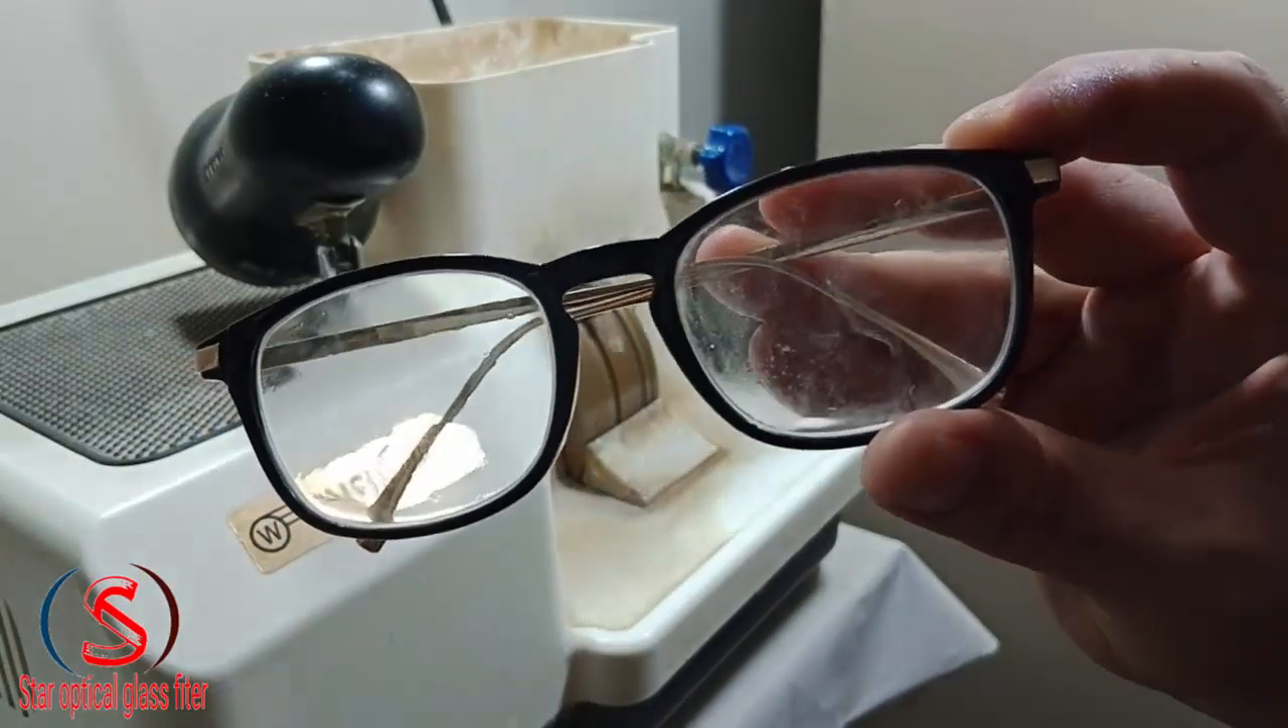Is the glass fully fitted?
Yes.